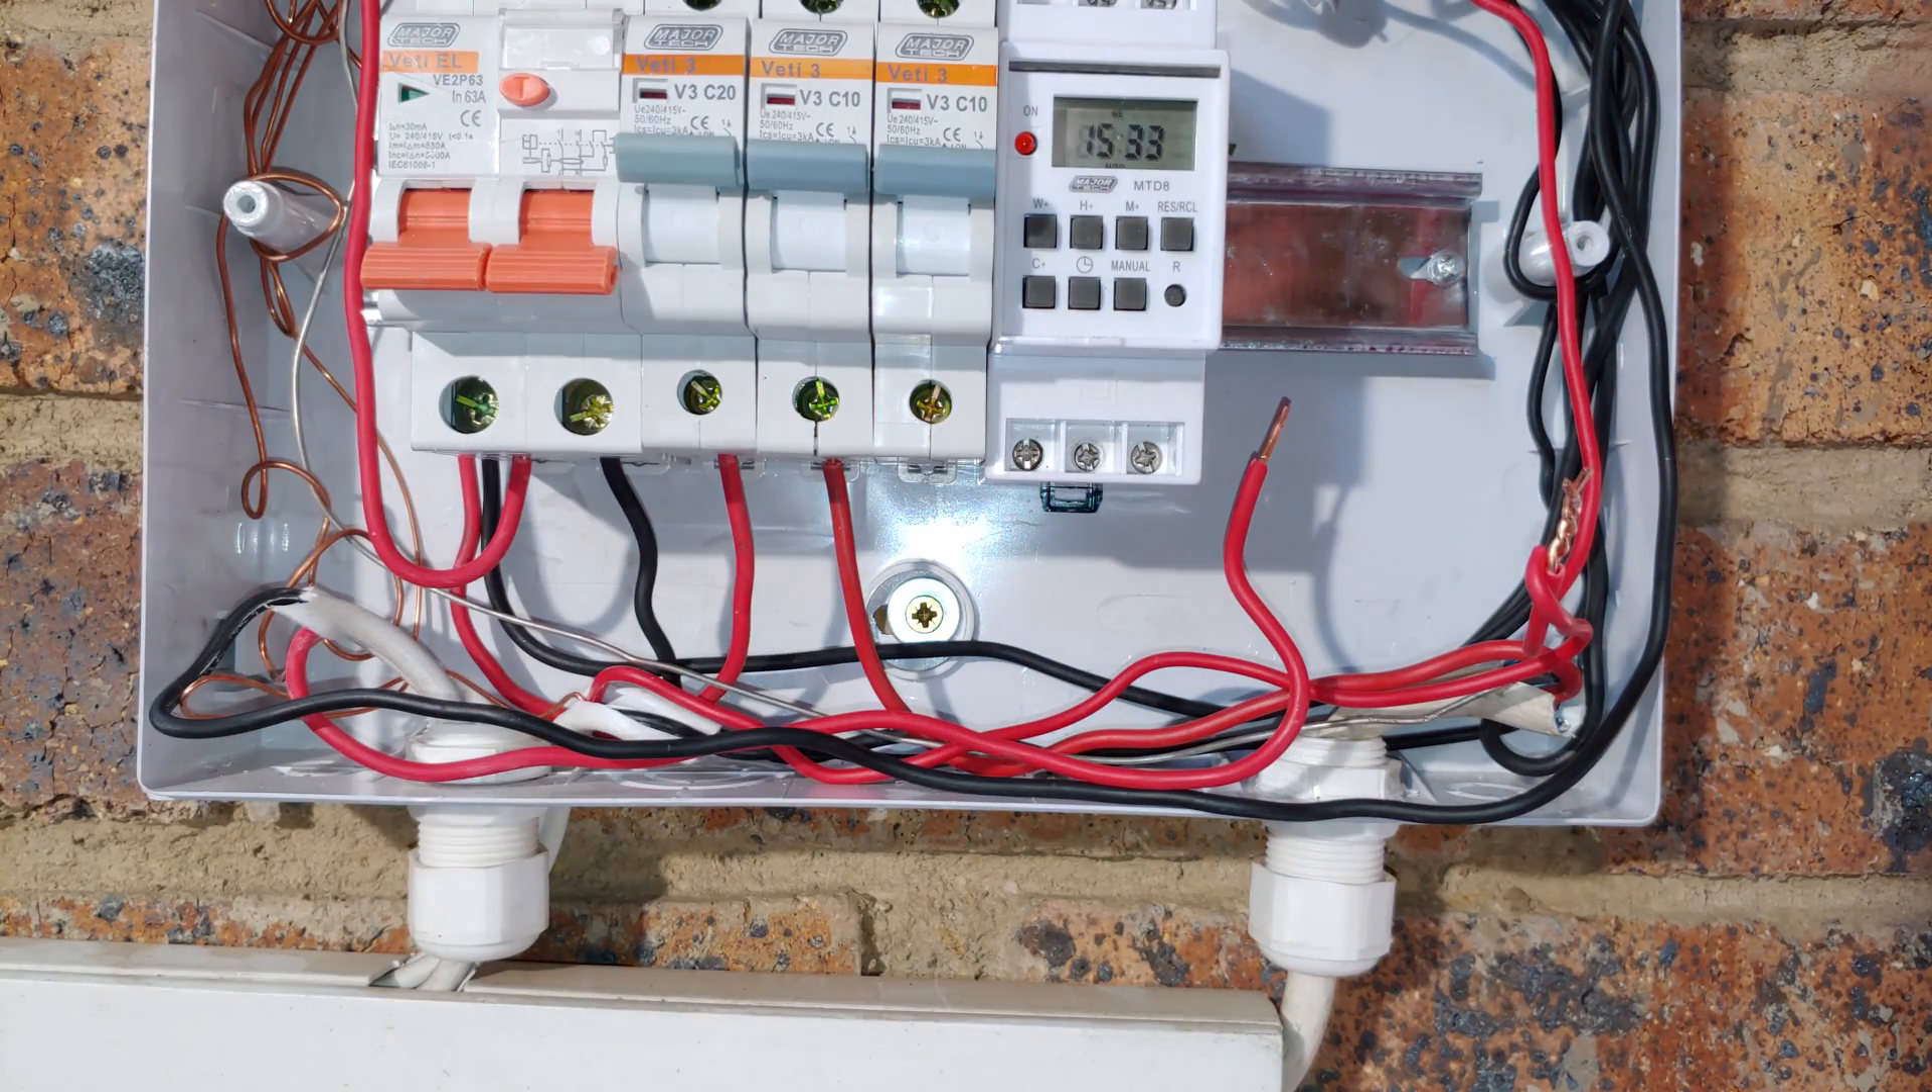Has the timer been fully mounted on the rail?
Yes.